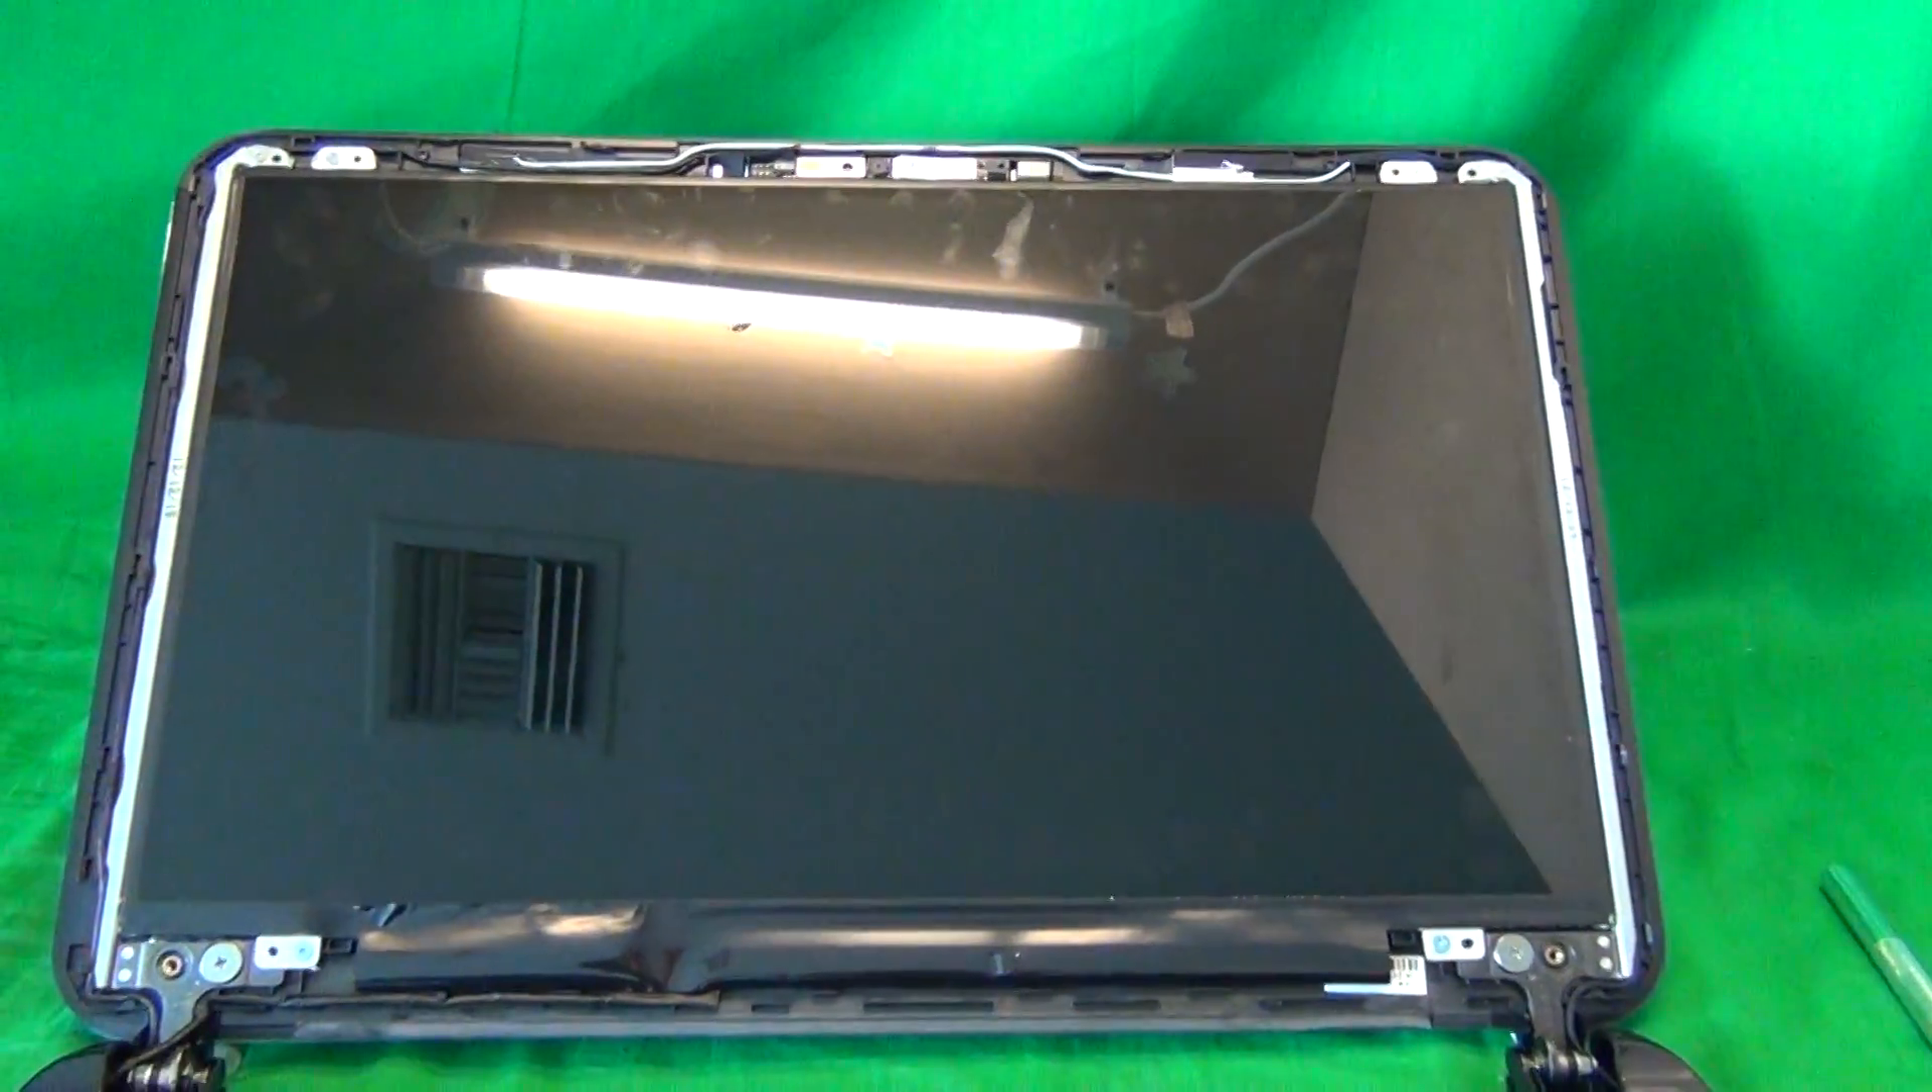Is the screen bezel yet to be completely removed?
No.